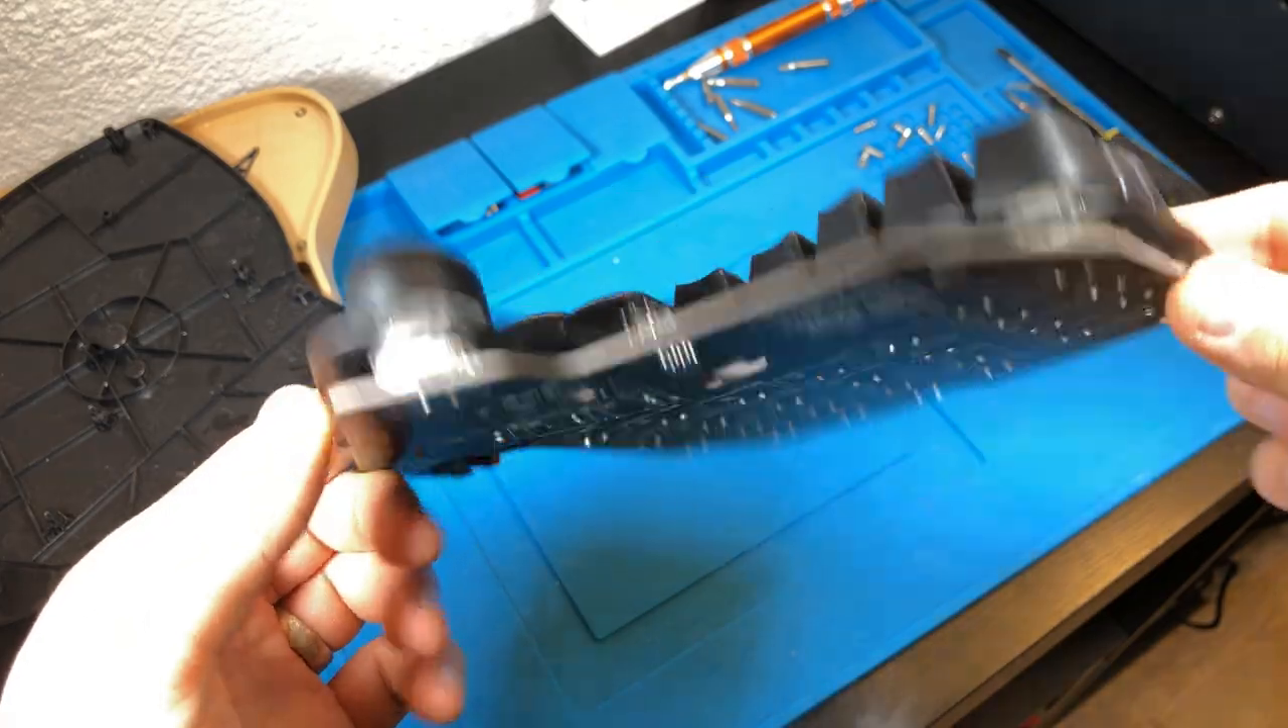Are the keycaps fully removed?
No.